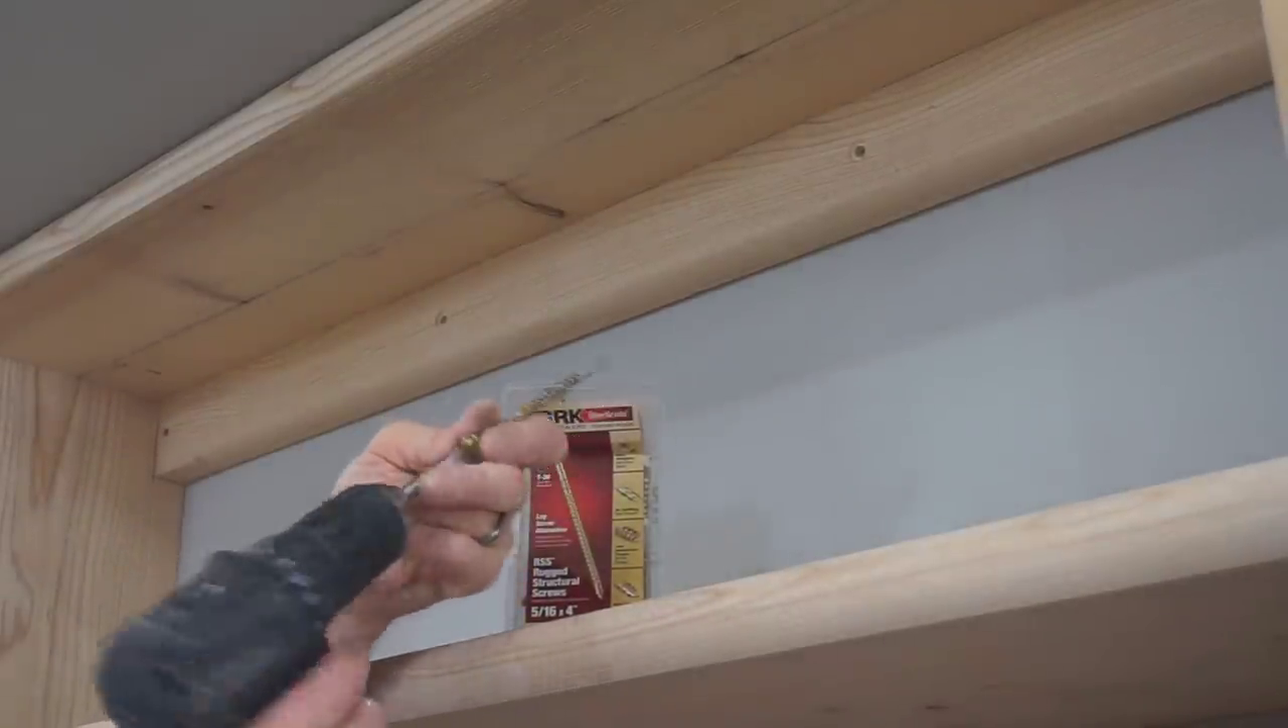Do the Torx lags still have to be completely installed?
Yes.